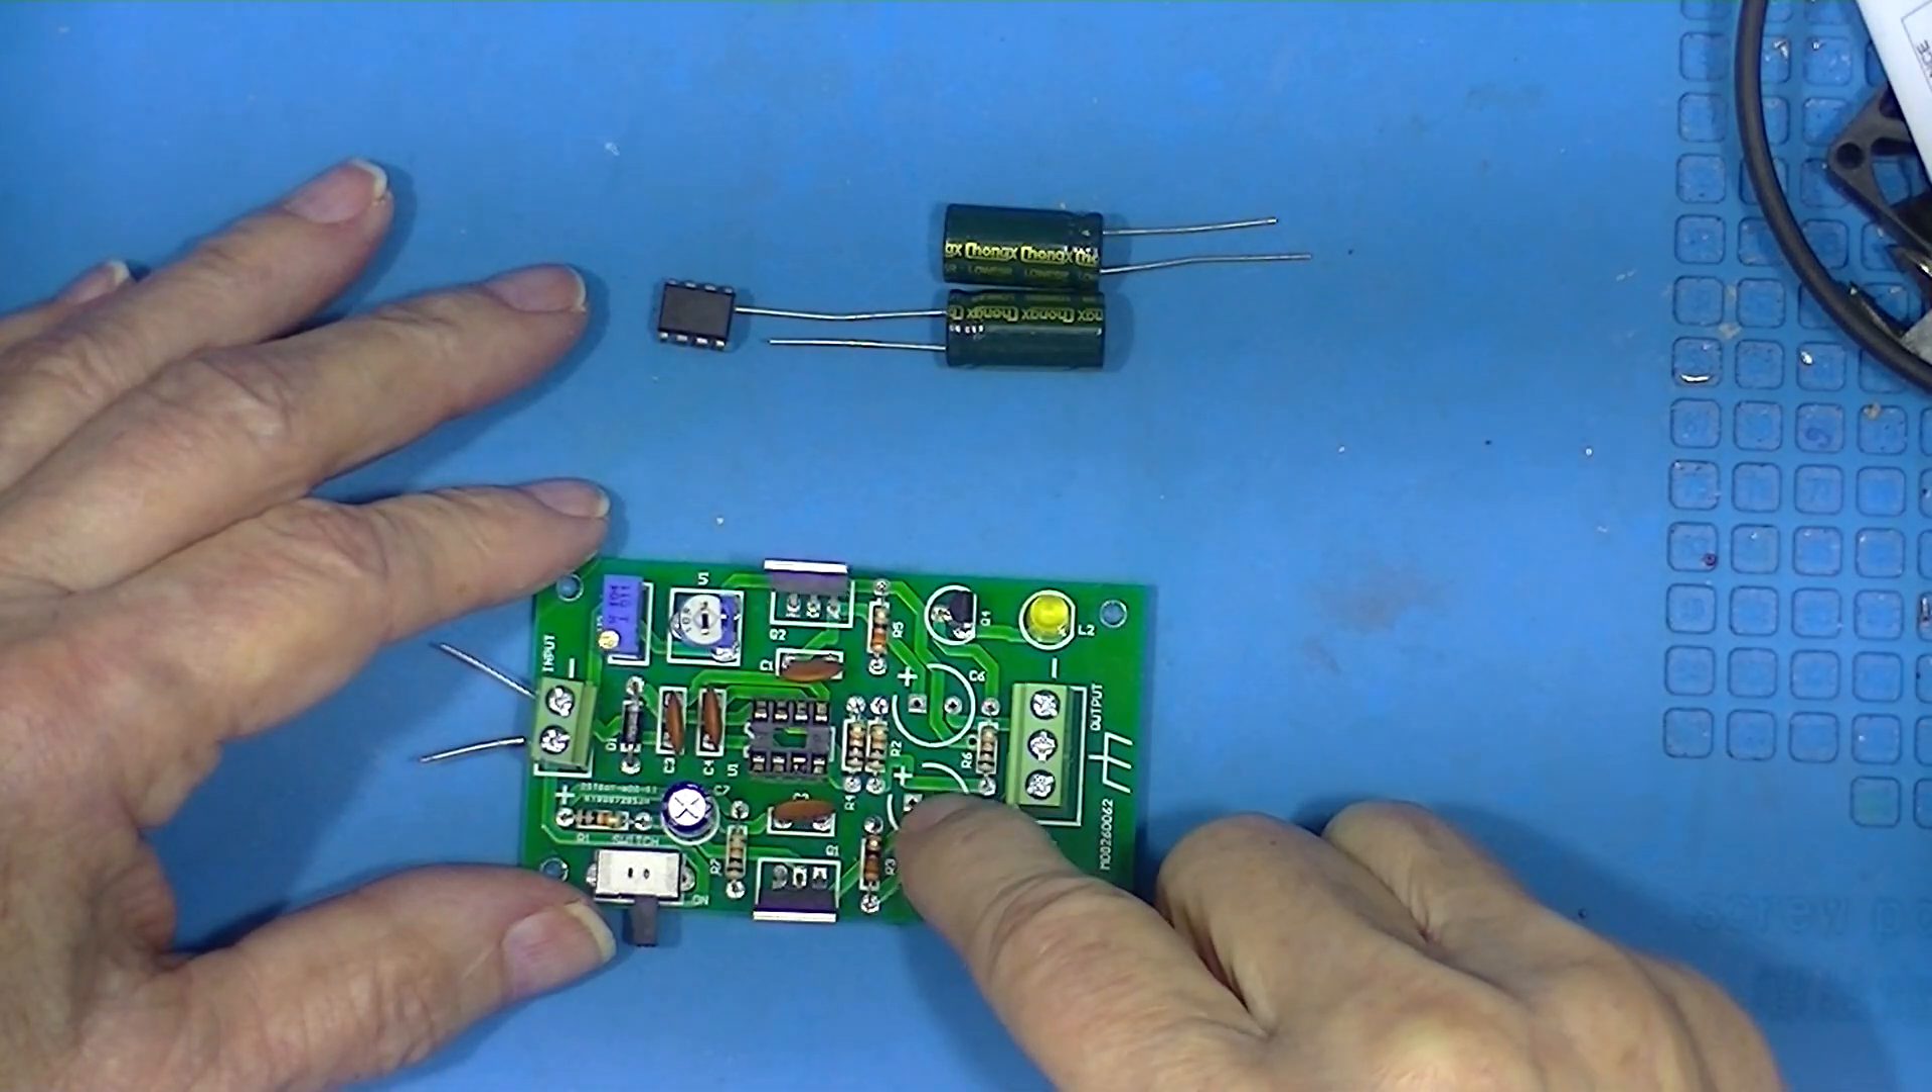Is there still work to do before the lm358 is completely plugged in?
Yes.